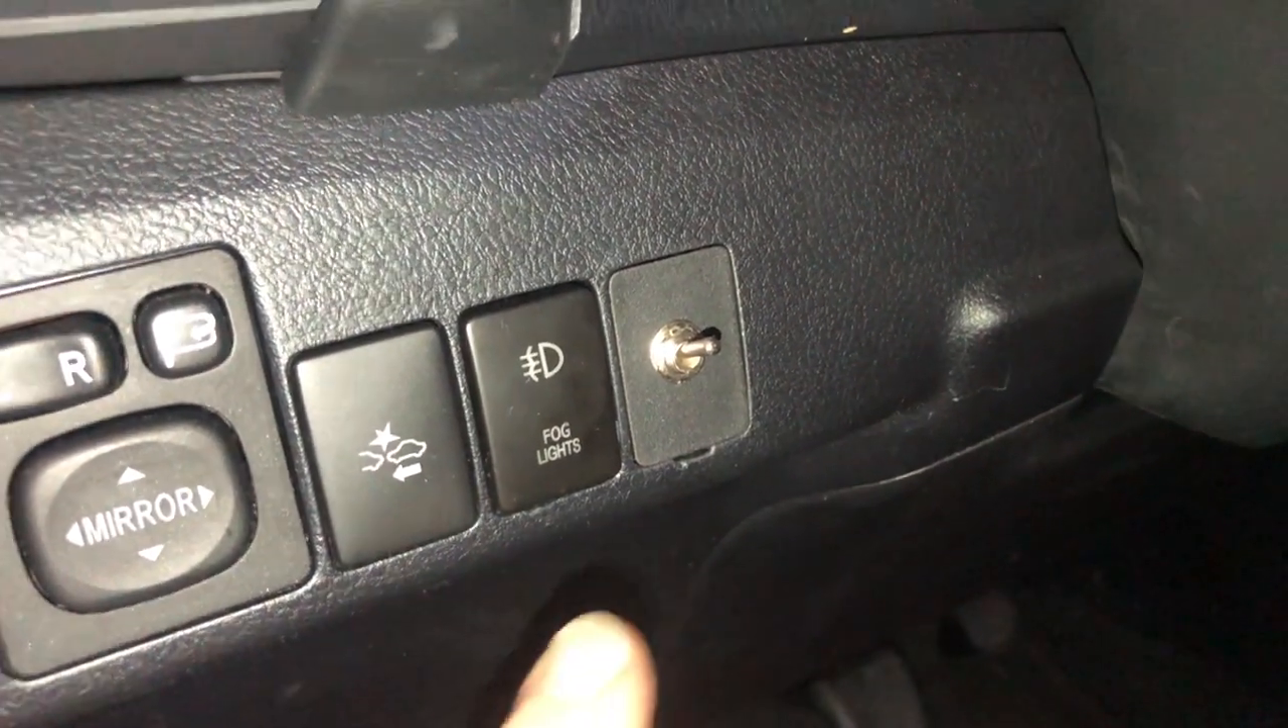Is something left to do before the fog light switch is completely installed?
No.